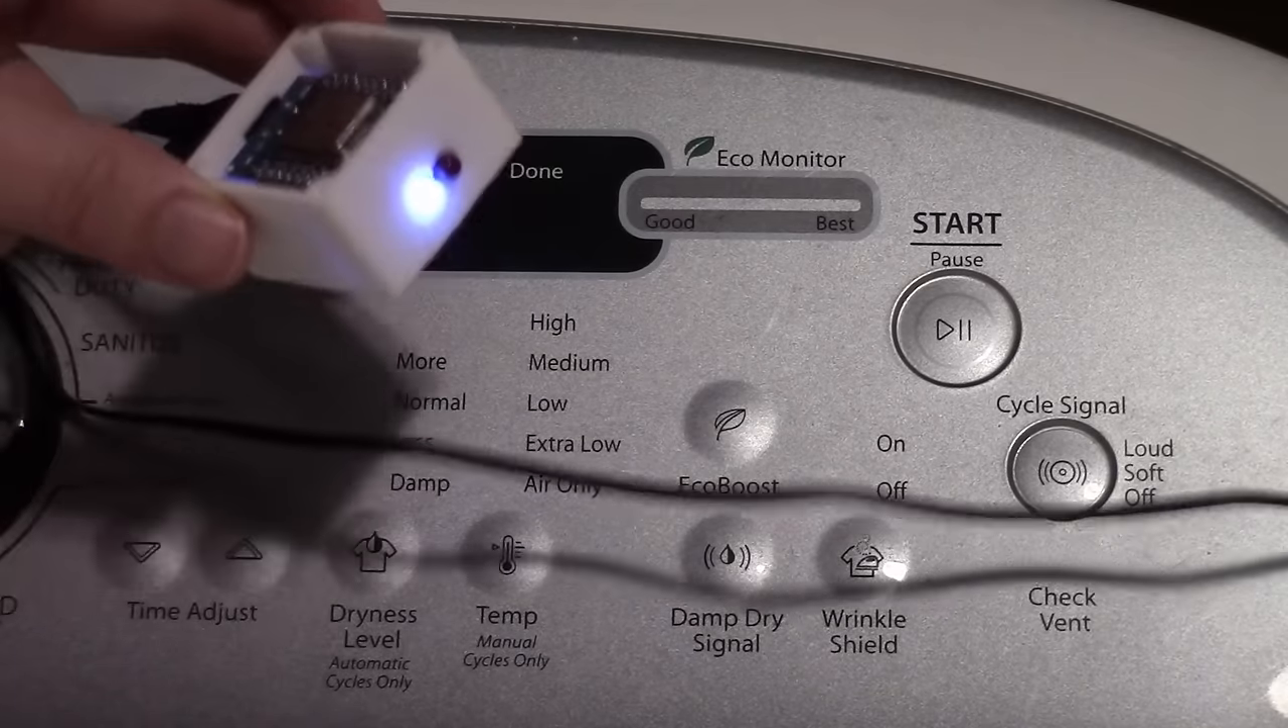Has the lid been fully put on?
No.